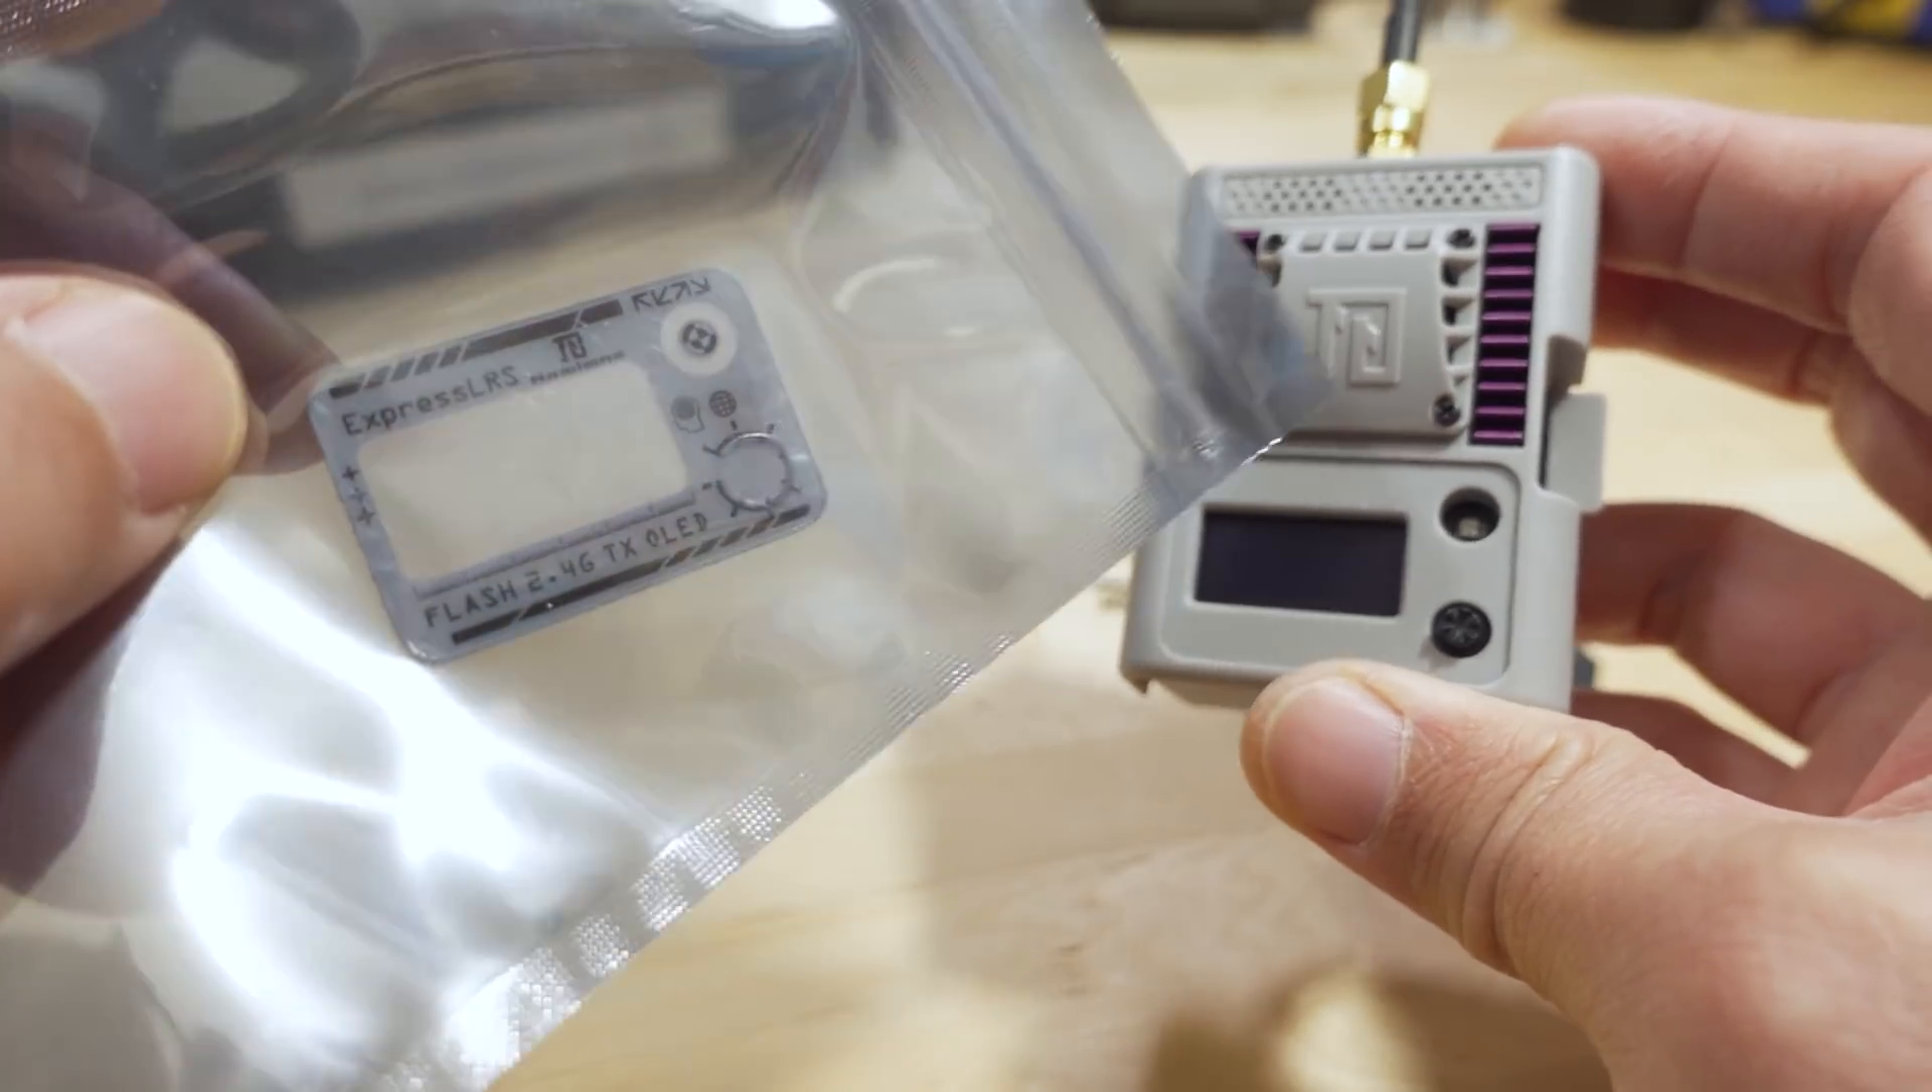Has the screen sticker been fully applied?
No.